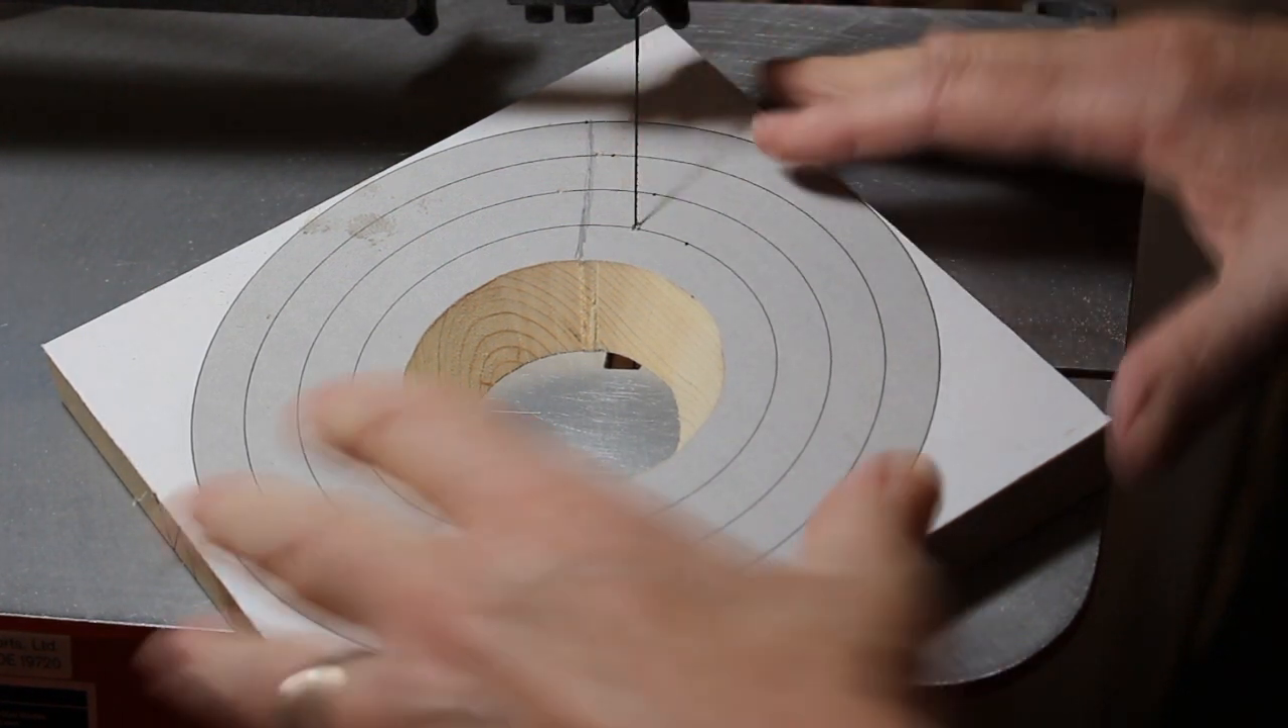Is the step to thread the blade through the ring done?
Yes.